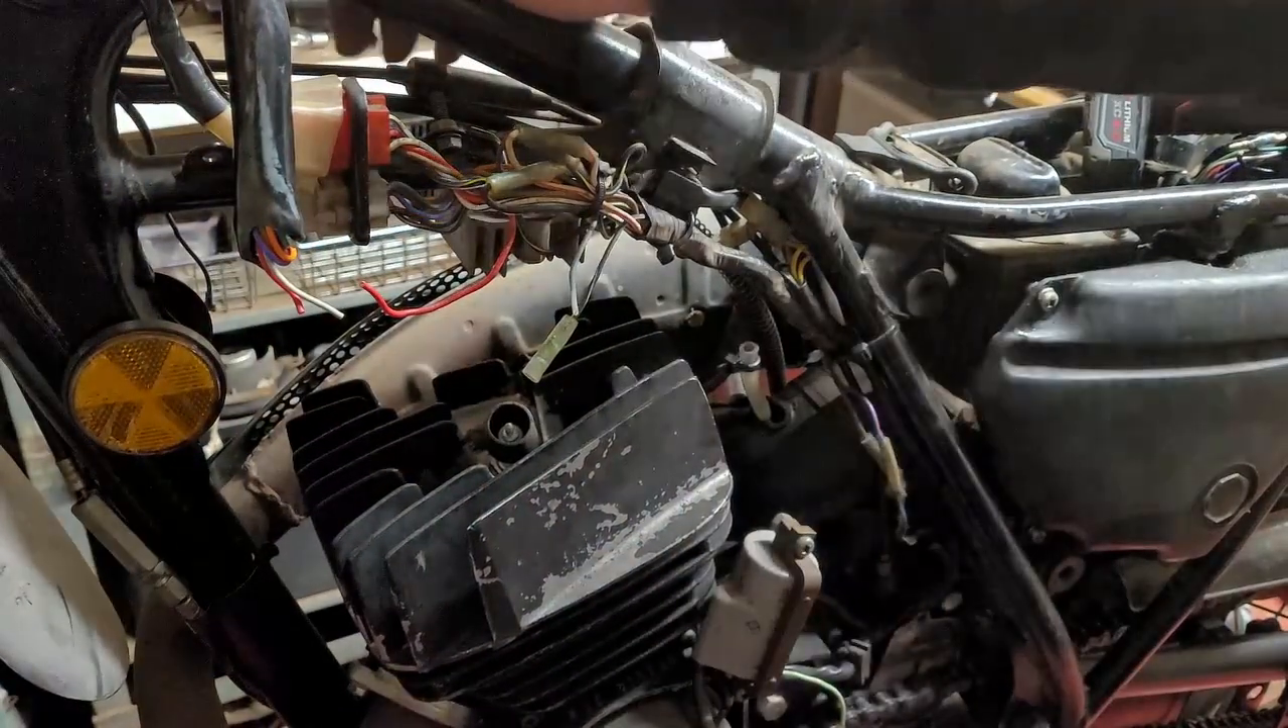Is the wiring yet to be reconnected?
Yes.